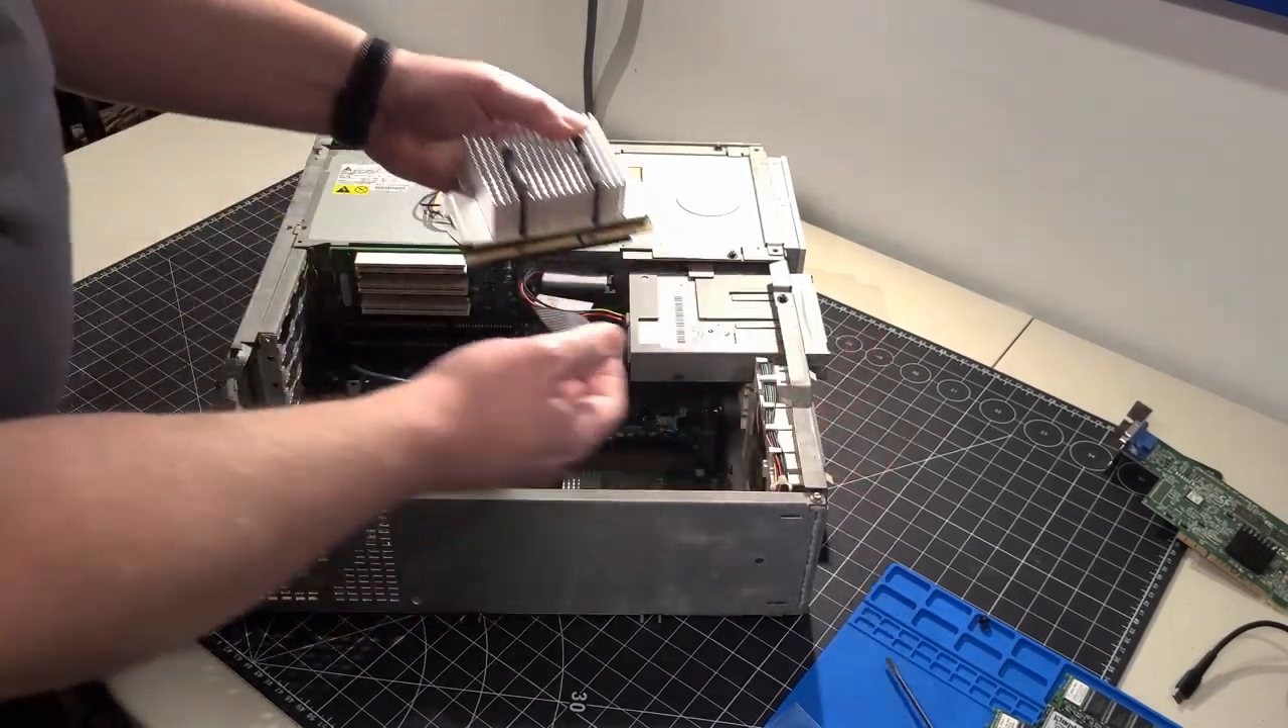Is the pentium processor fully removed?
Yes.